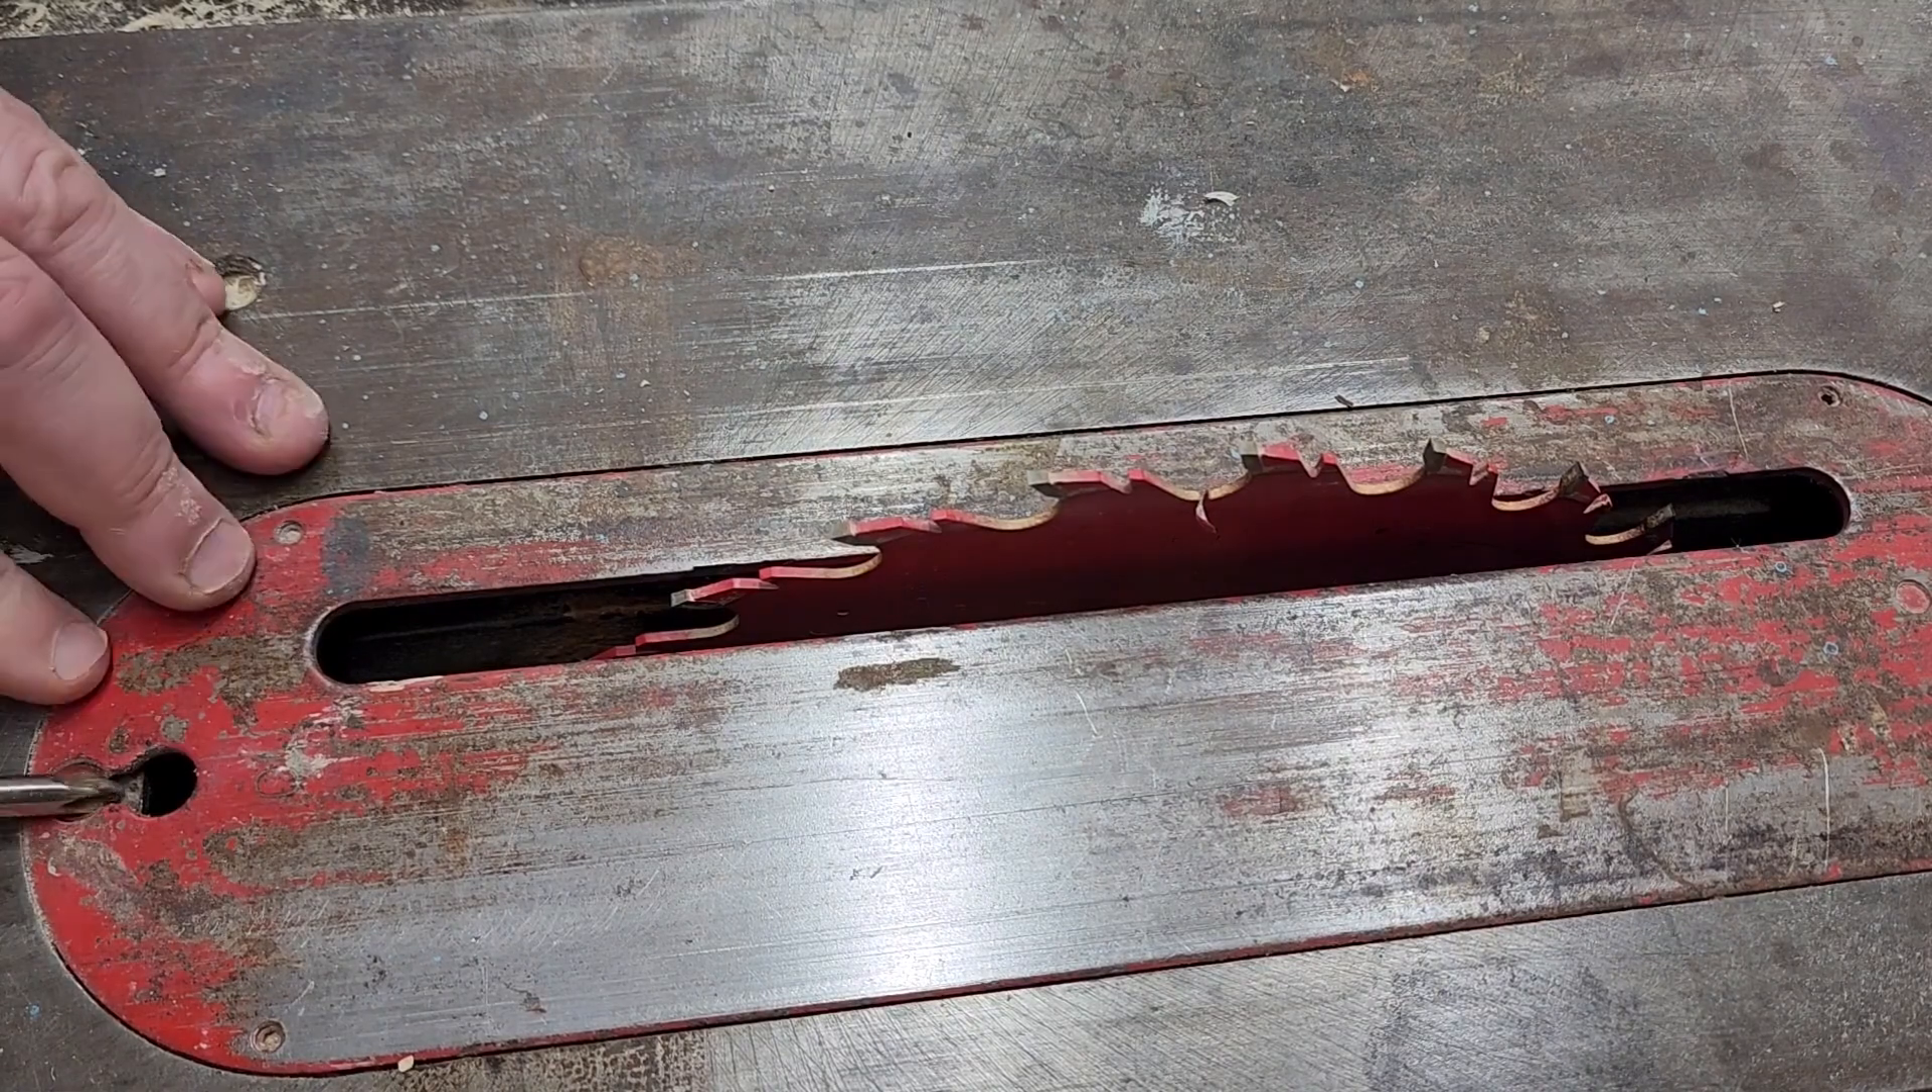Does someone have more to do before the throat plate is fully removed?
Yes.